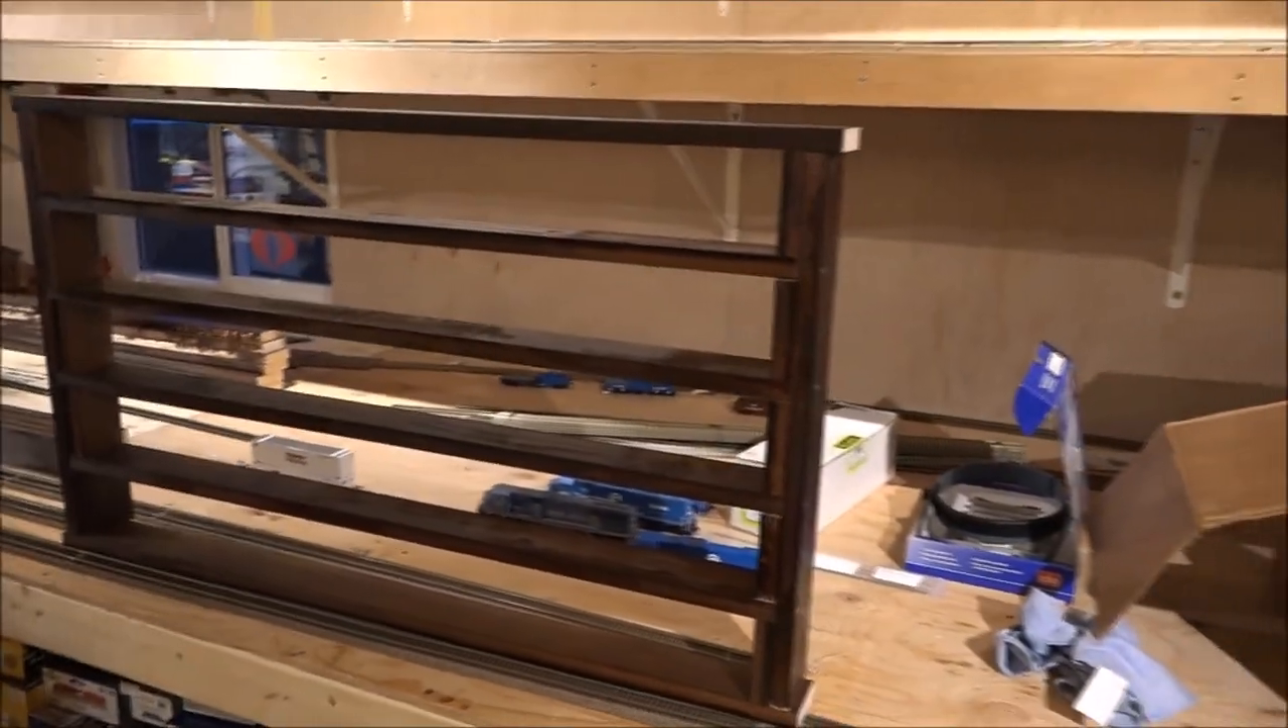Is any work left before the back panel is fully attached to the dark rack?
Yes.